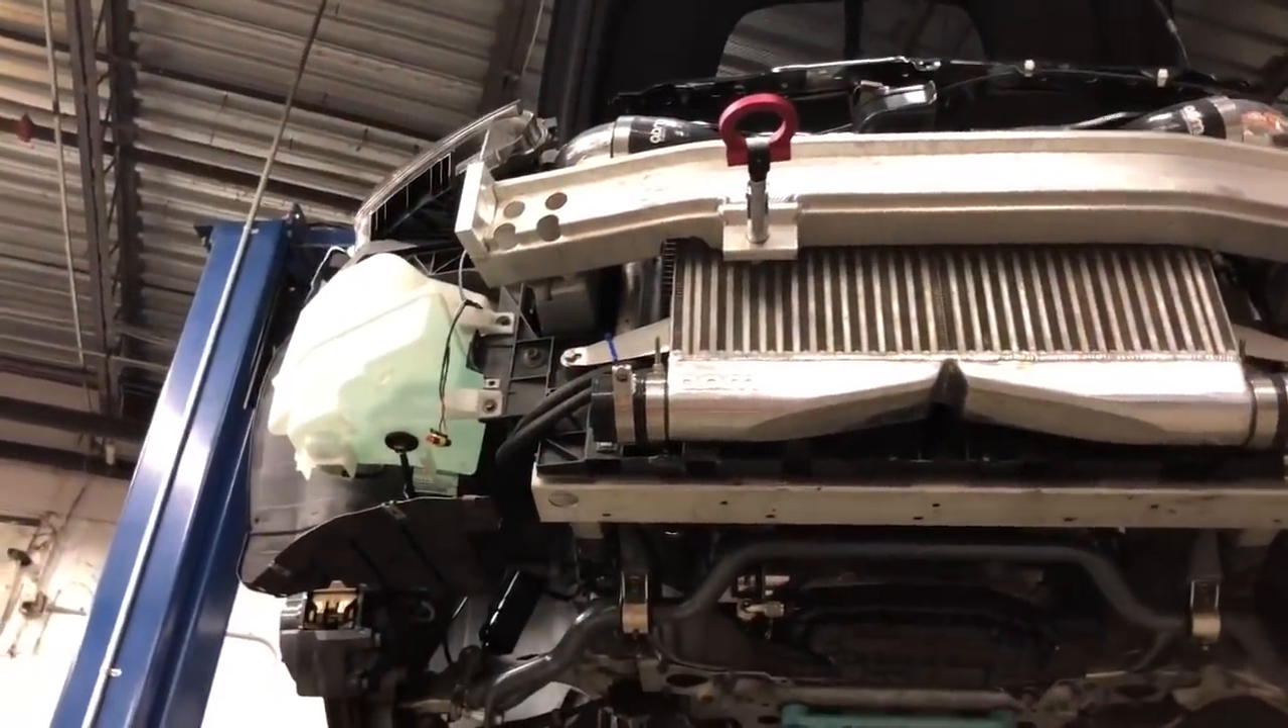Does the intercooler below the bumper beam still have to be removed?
Yes.